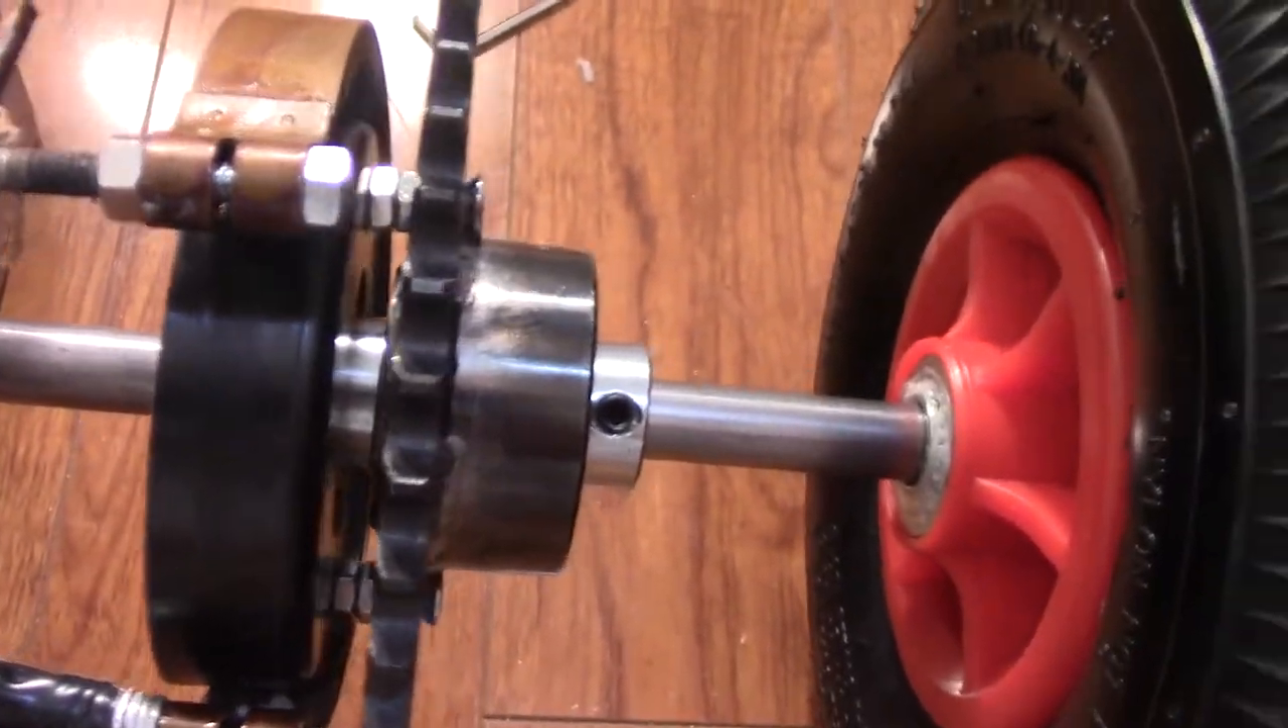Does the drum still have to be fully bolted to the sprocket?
No.